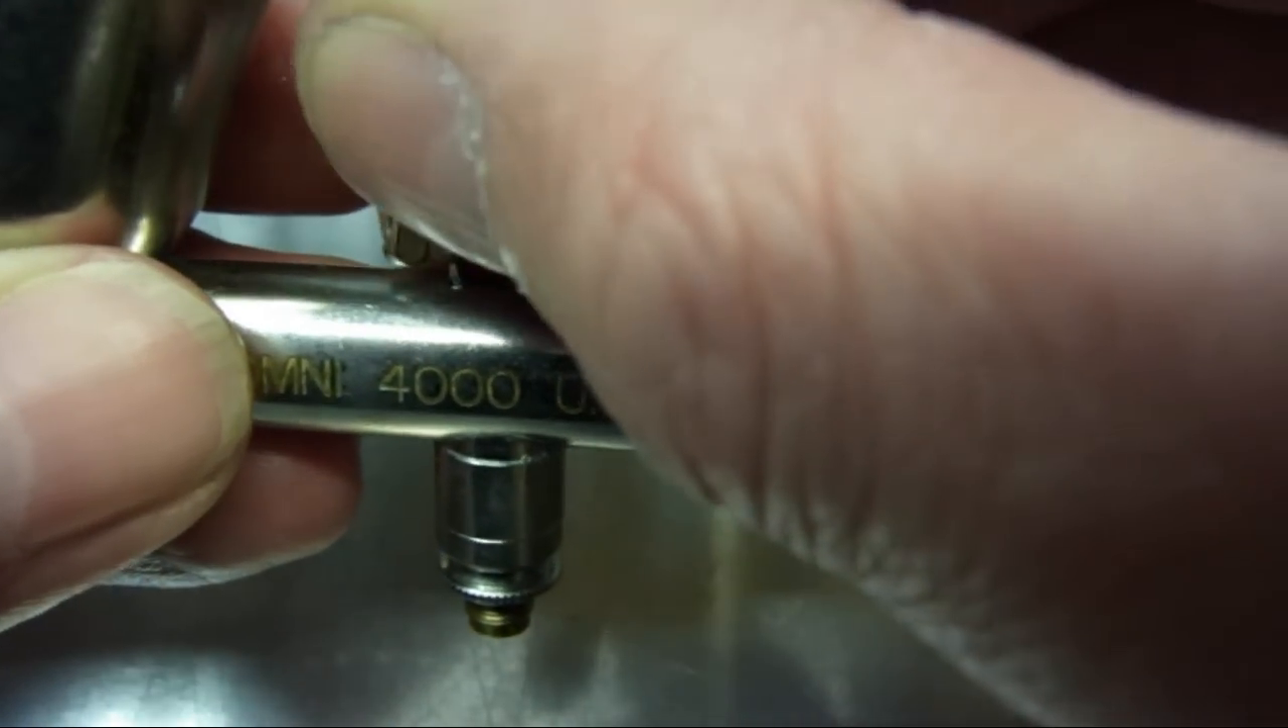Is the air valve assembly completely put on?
Yes.